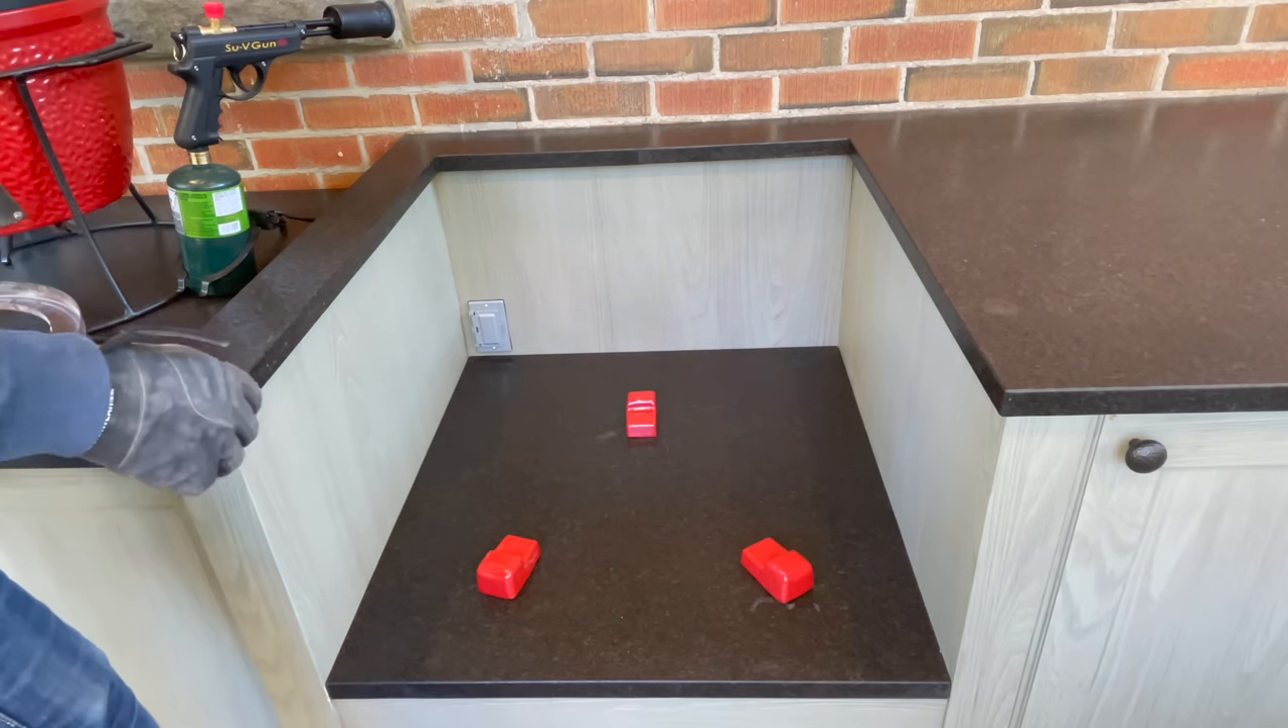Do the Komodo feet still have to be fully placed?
No.